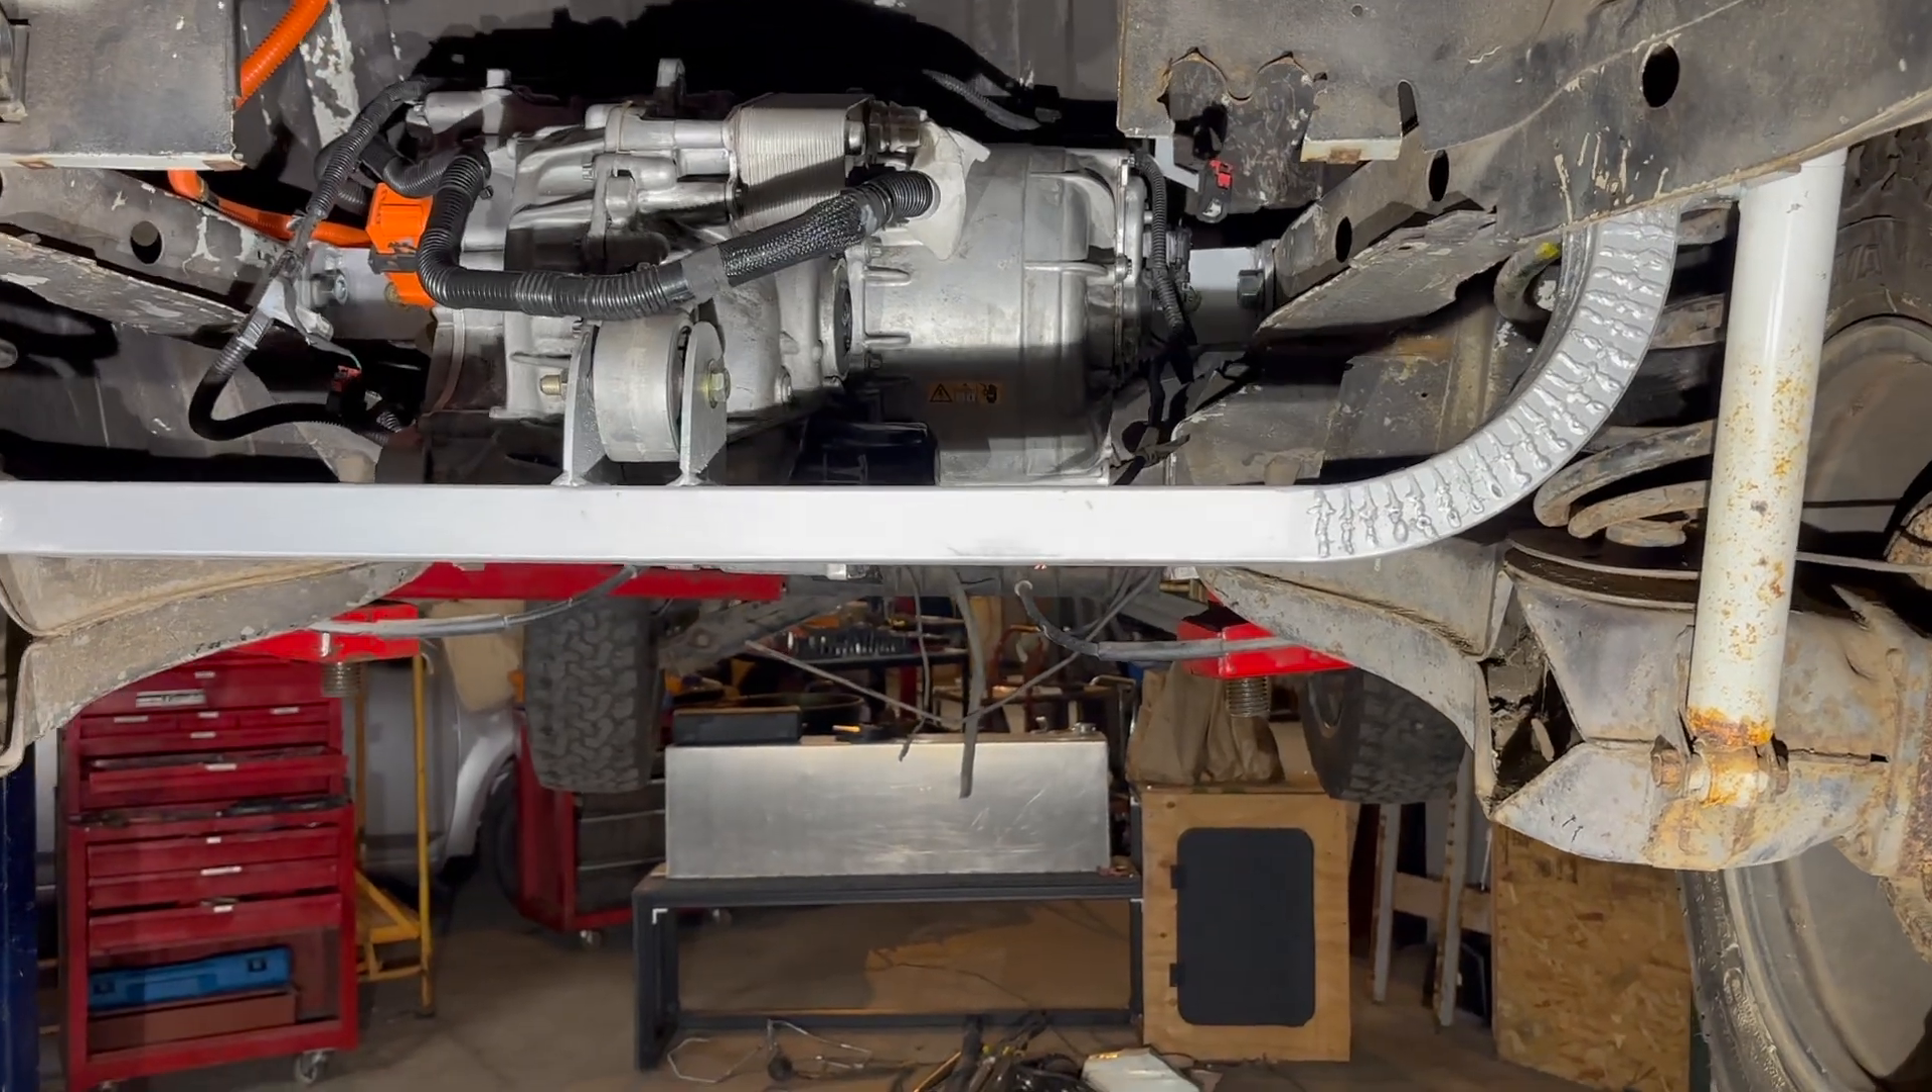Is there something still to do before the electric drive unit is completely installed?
No.